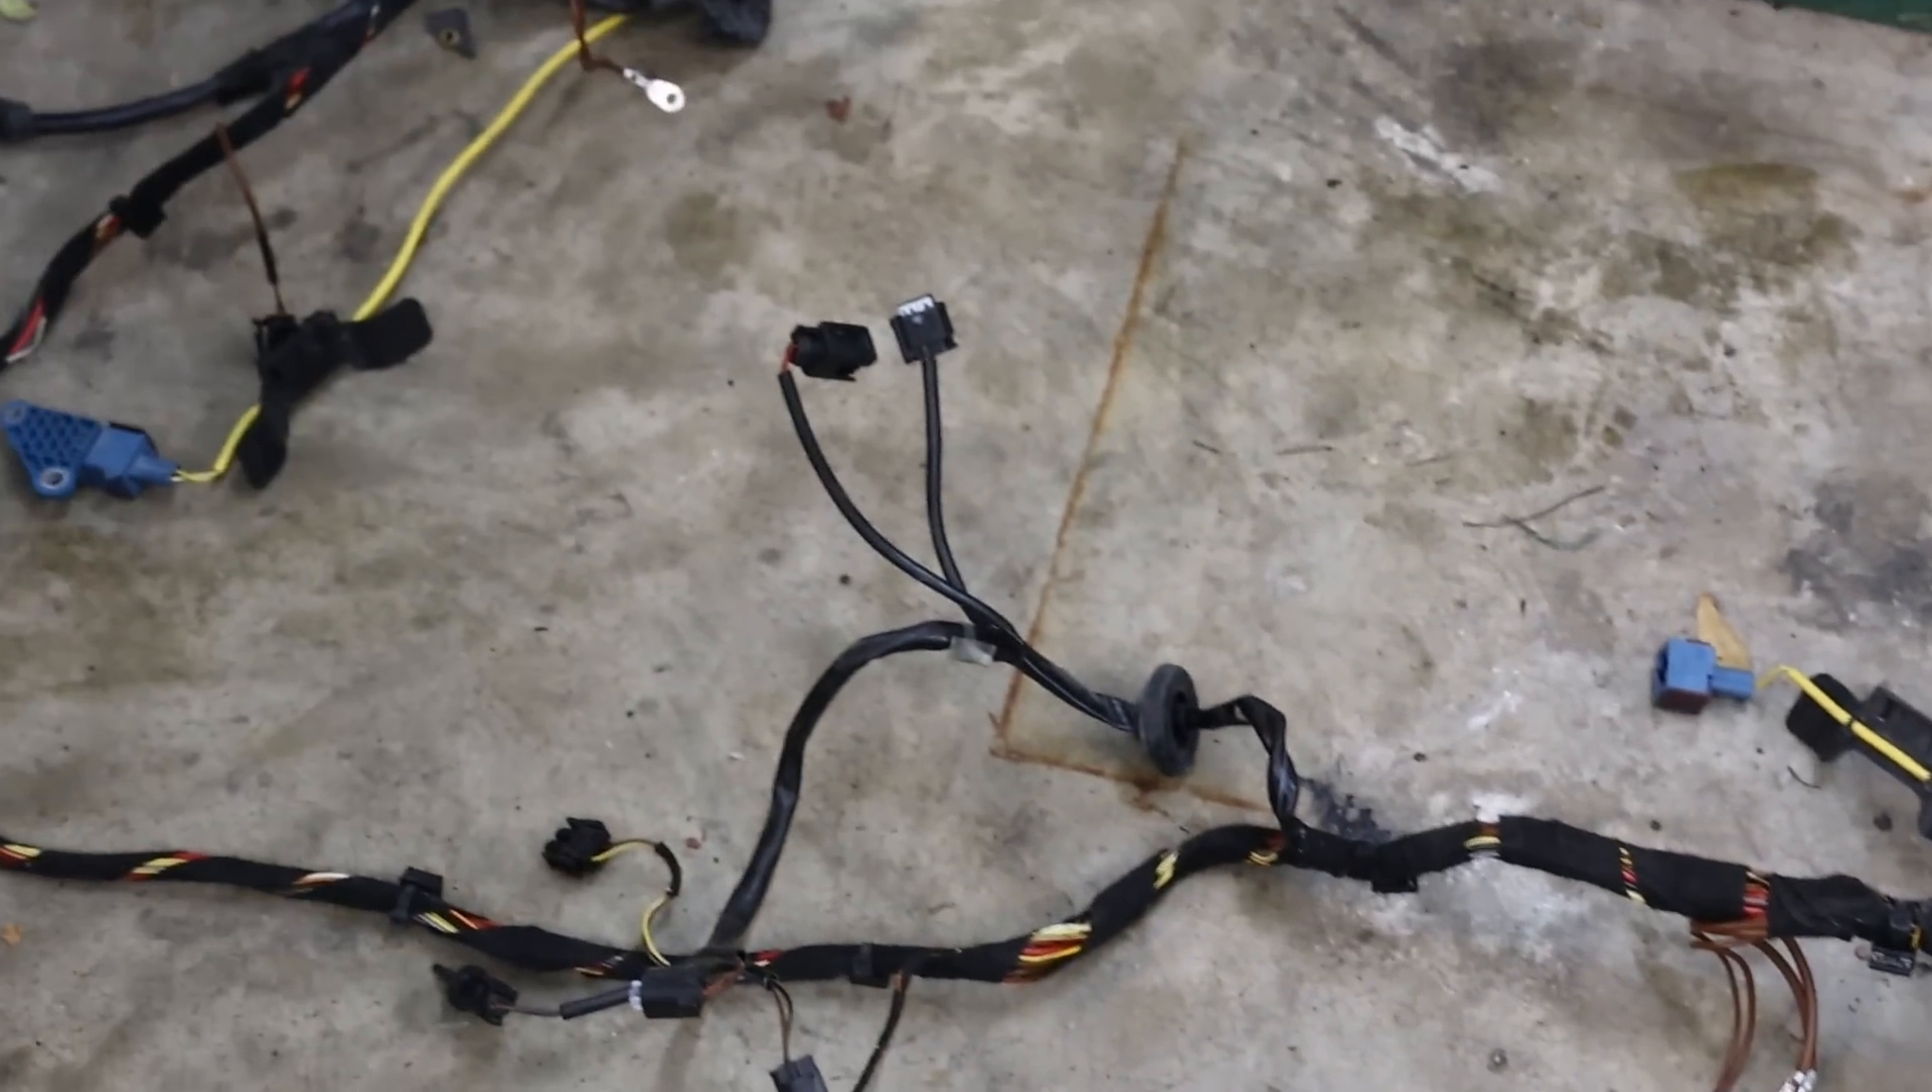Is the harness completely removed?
Yes.